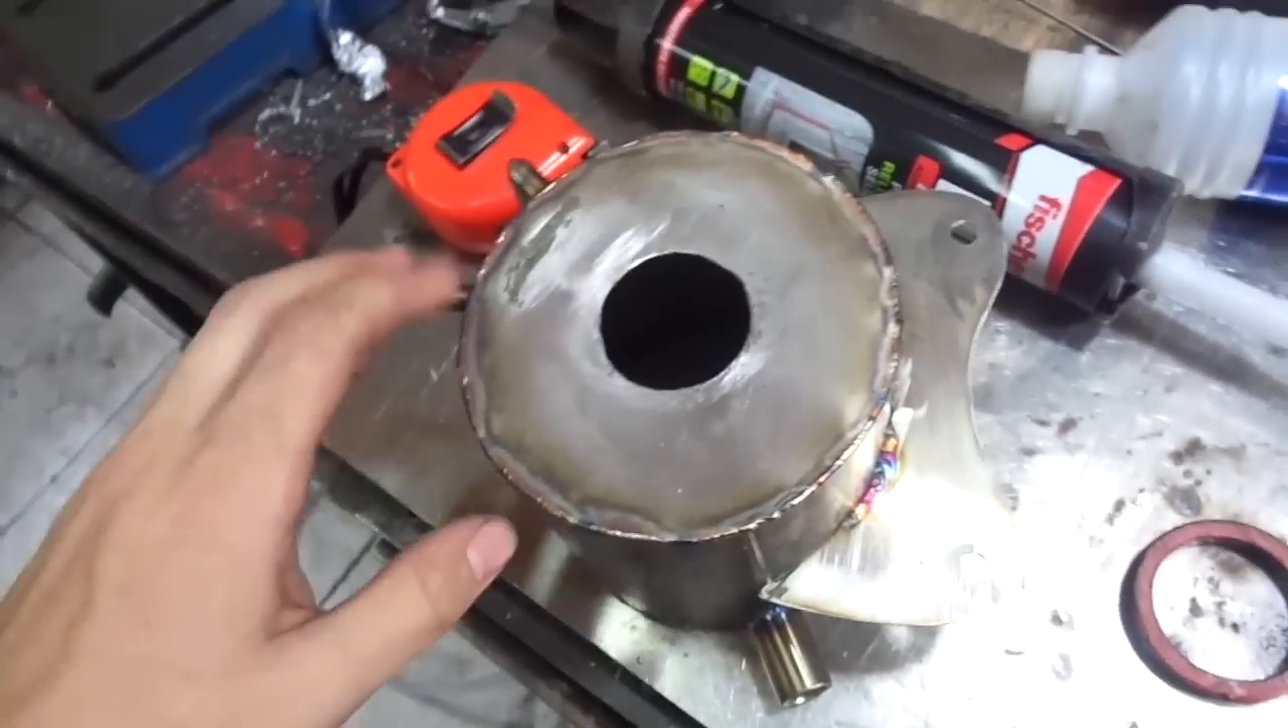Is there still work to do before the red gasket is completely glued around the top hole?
Yes.